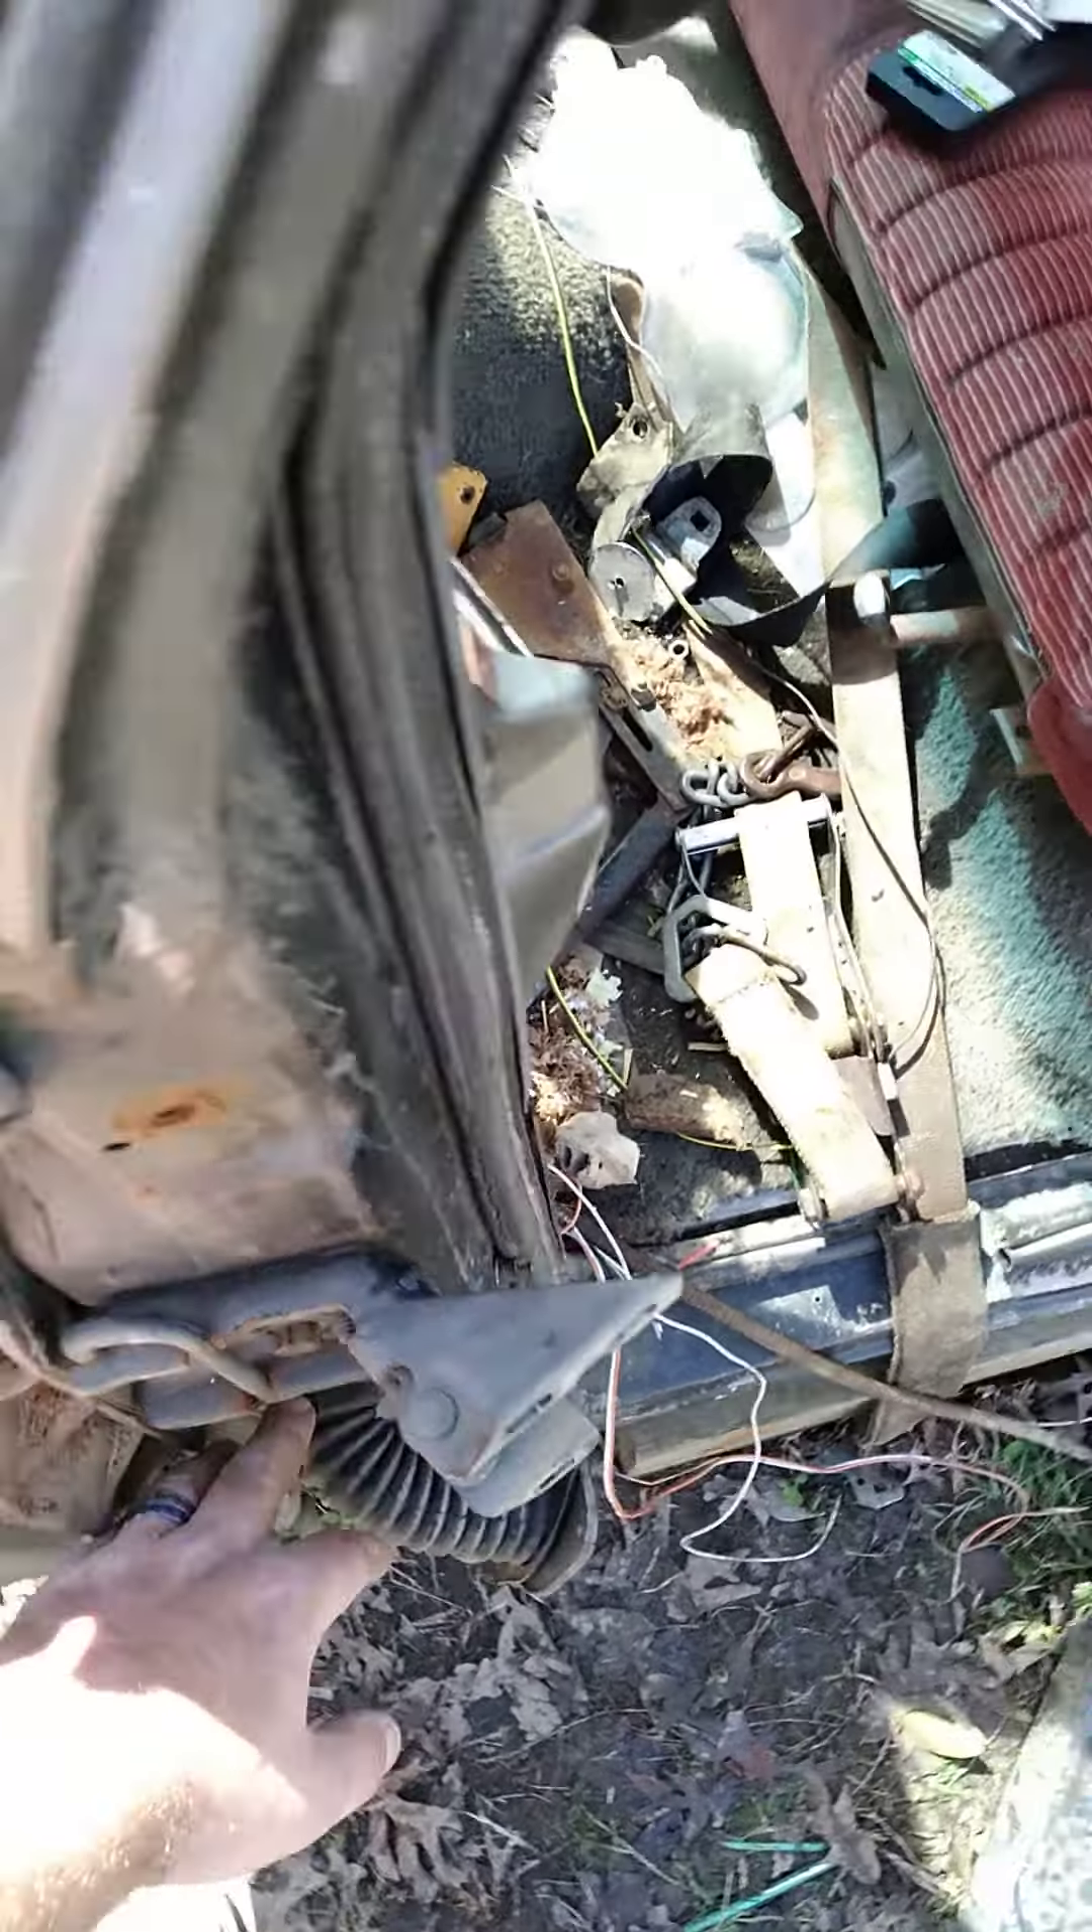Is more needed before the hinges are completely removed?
Yes.